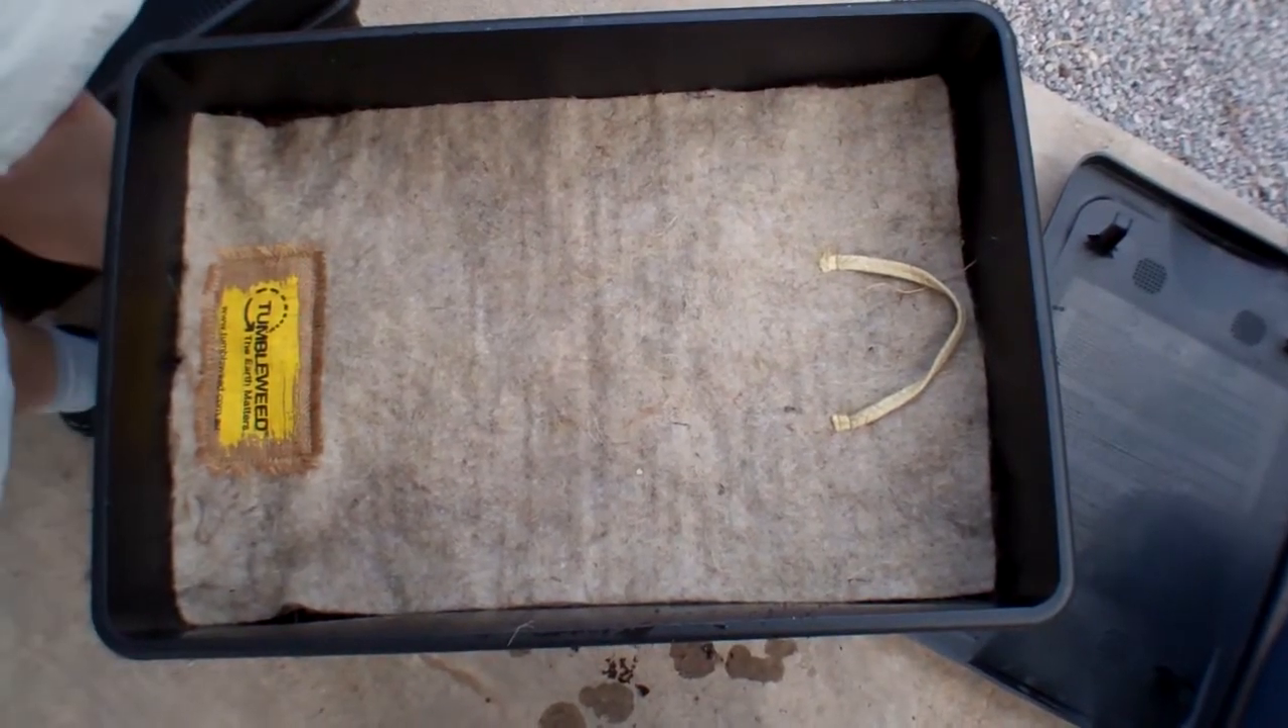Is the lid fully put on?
No.